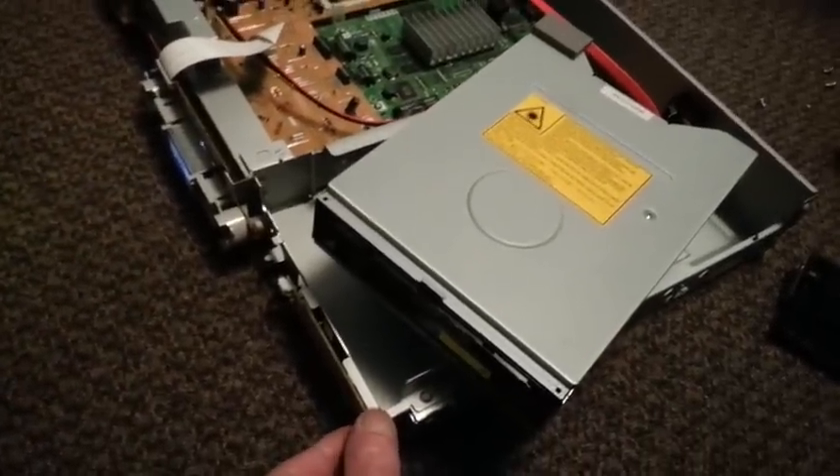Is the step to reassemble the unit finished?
No.